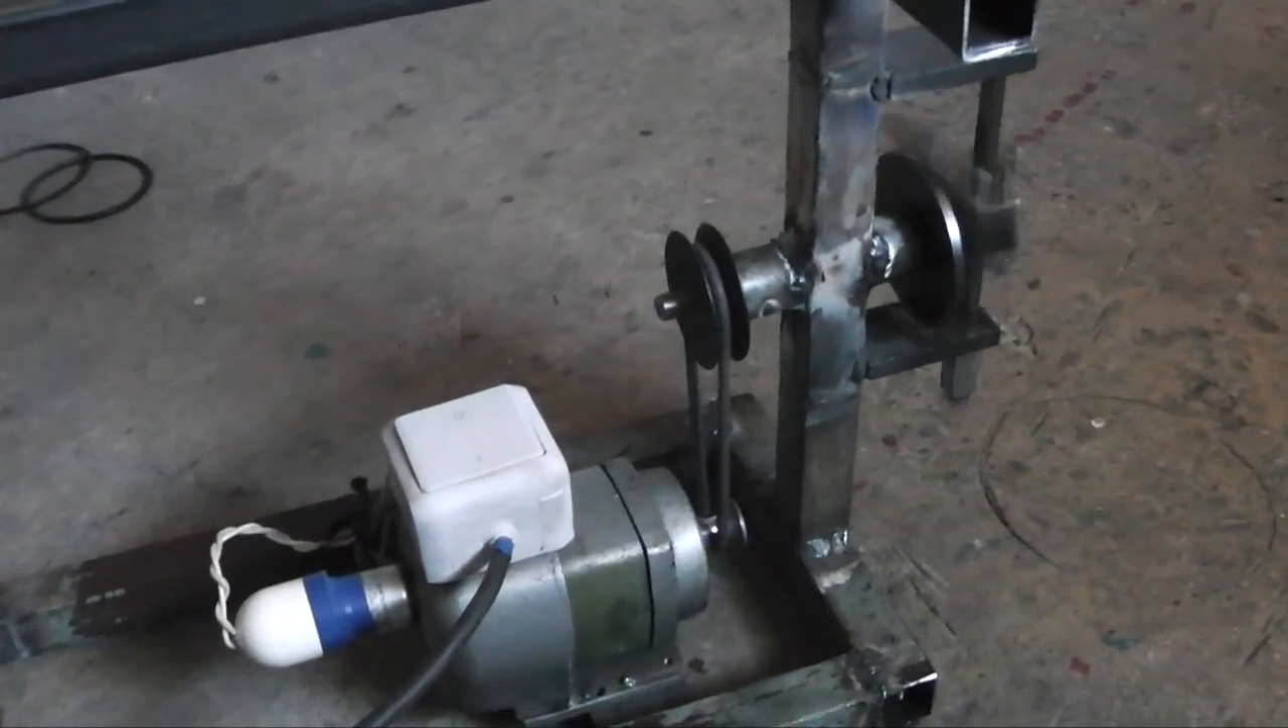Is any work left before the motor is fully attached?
No.